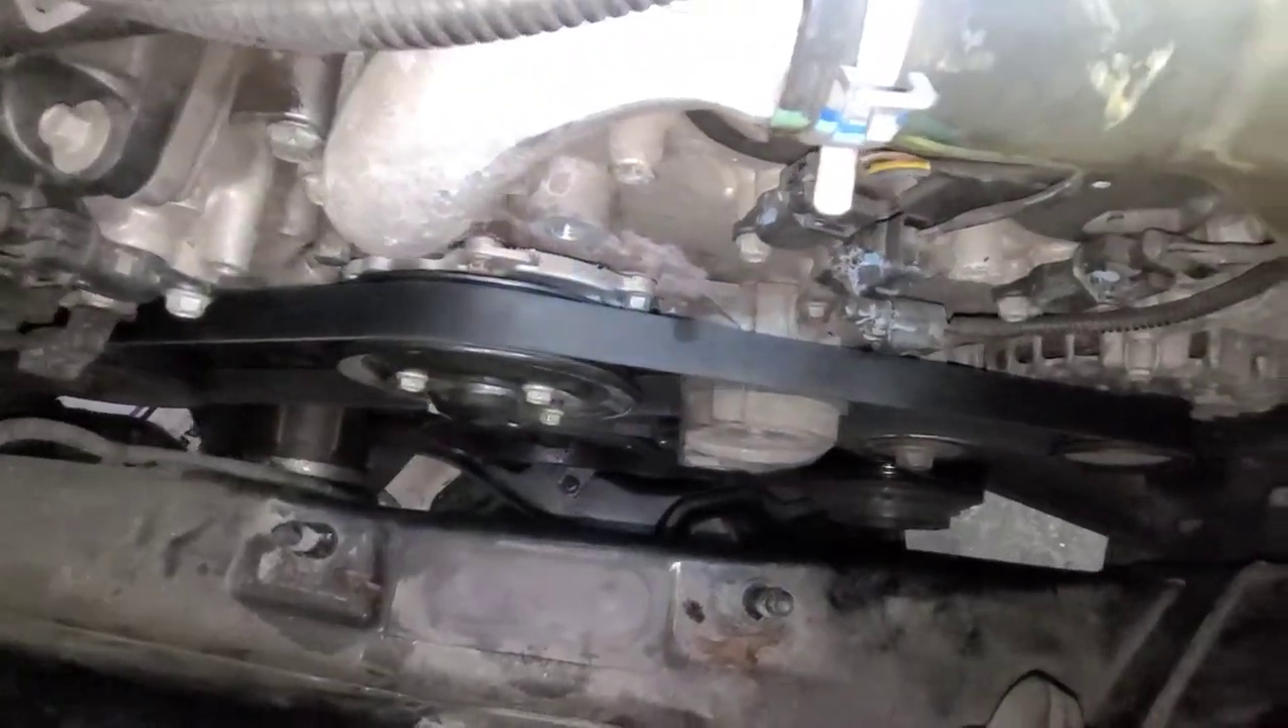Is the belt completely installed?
Yes.